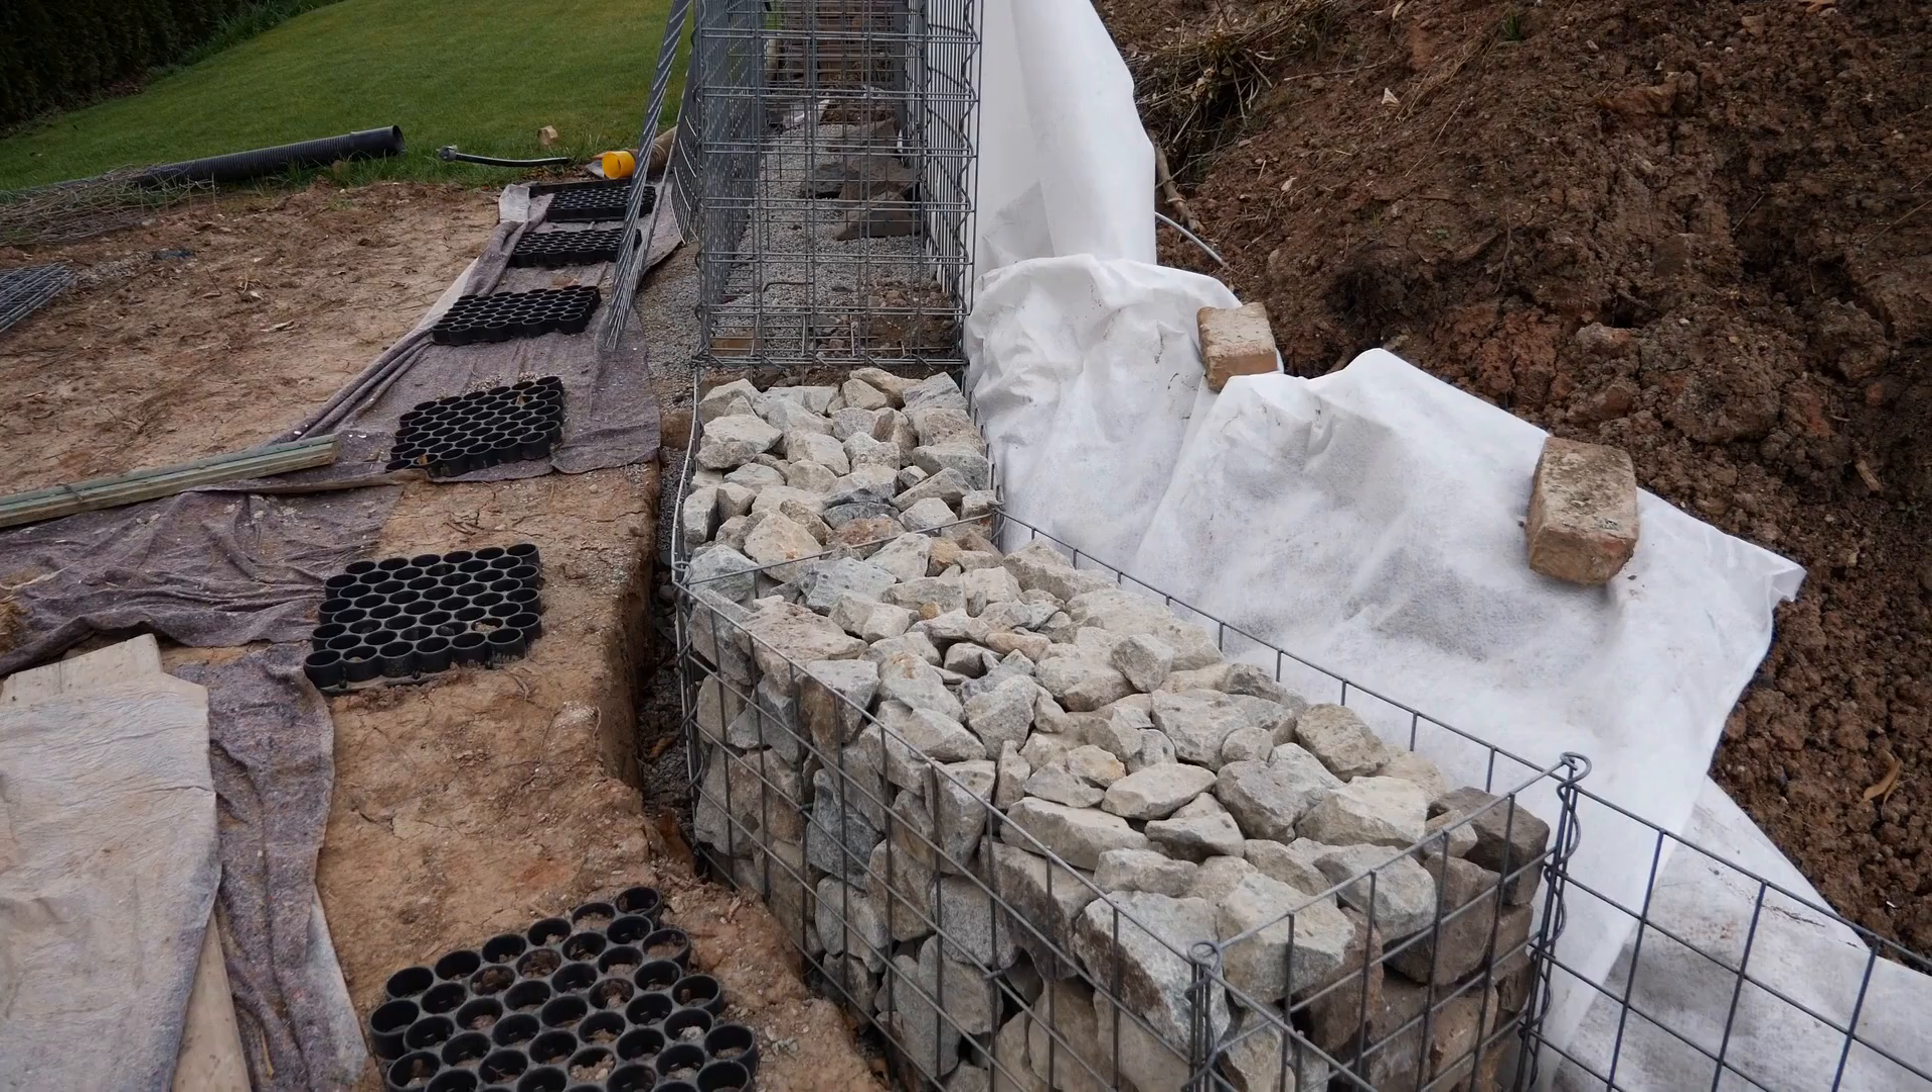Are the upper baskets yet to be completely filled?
Yes.